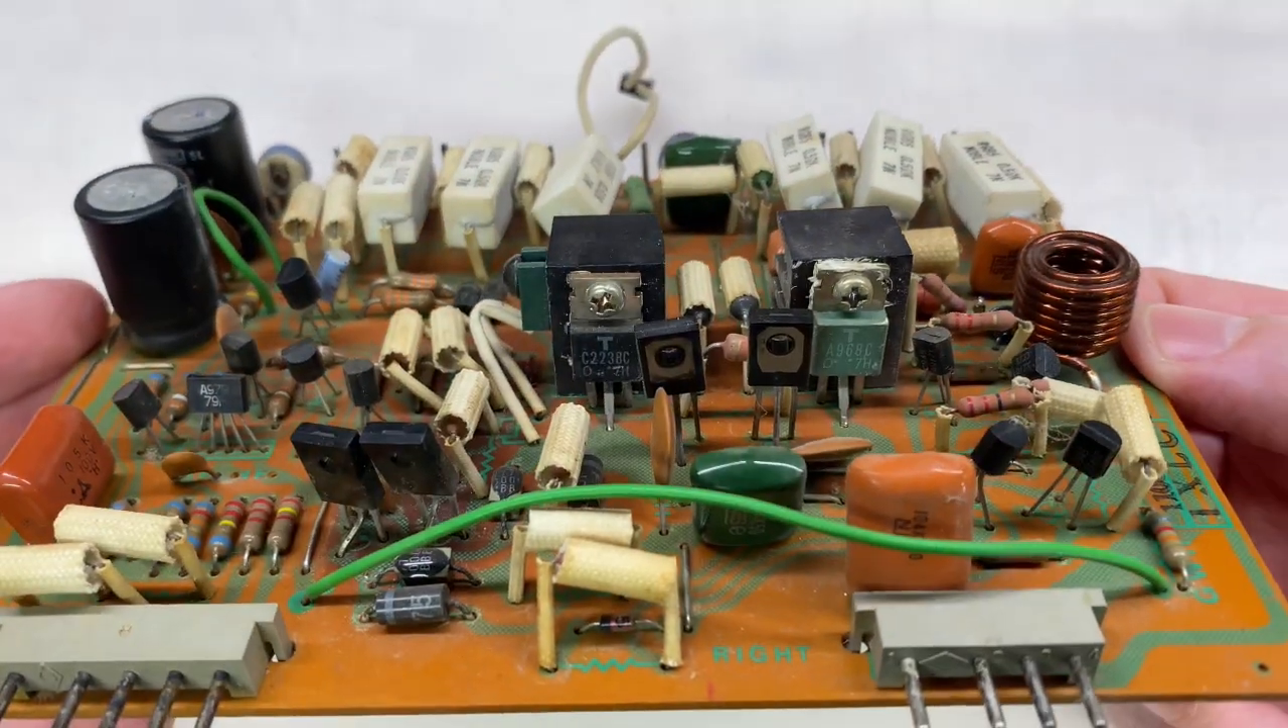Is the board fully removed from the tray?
Yes.